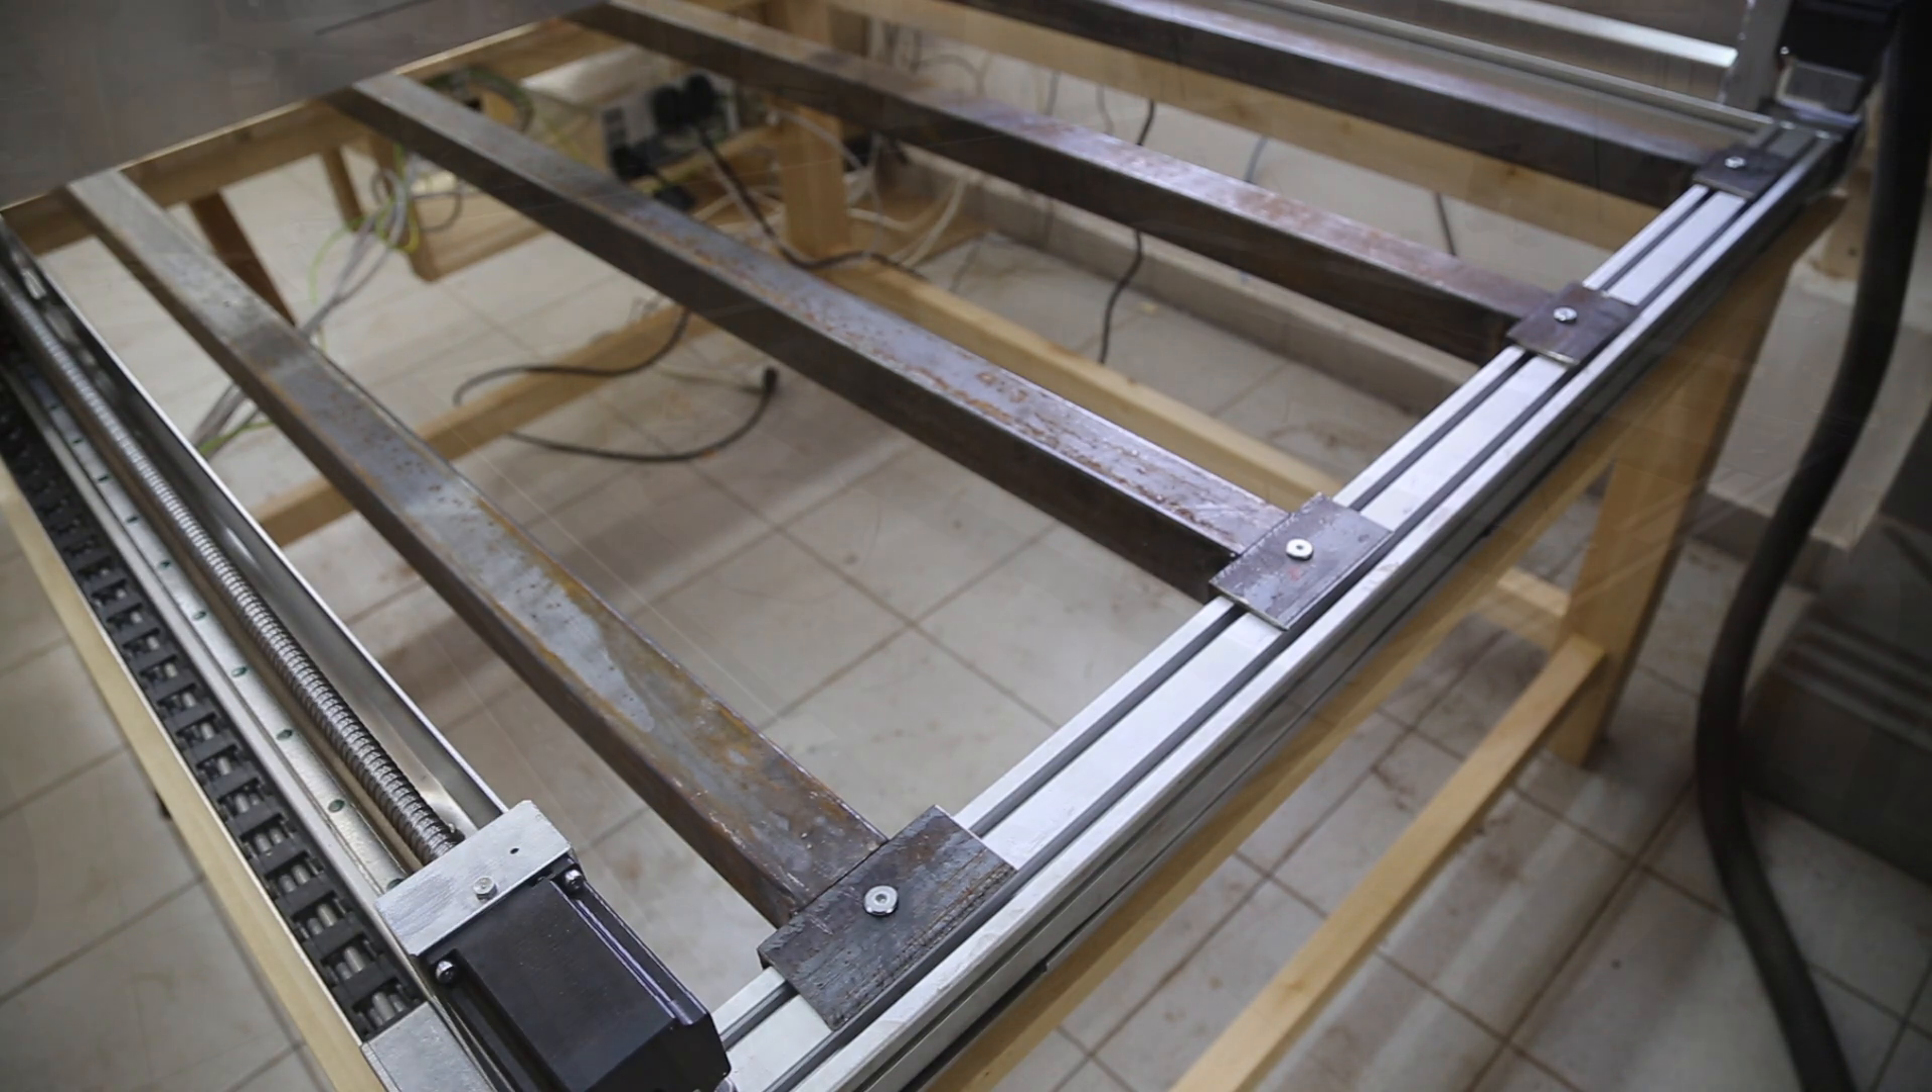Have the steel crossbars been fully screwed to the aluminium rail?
Yes.